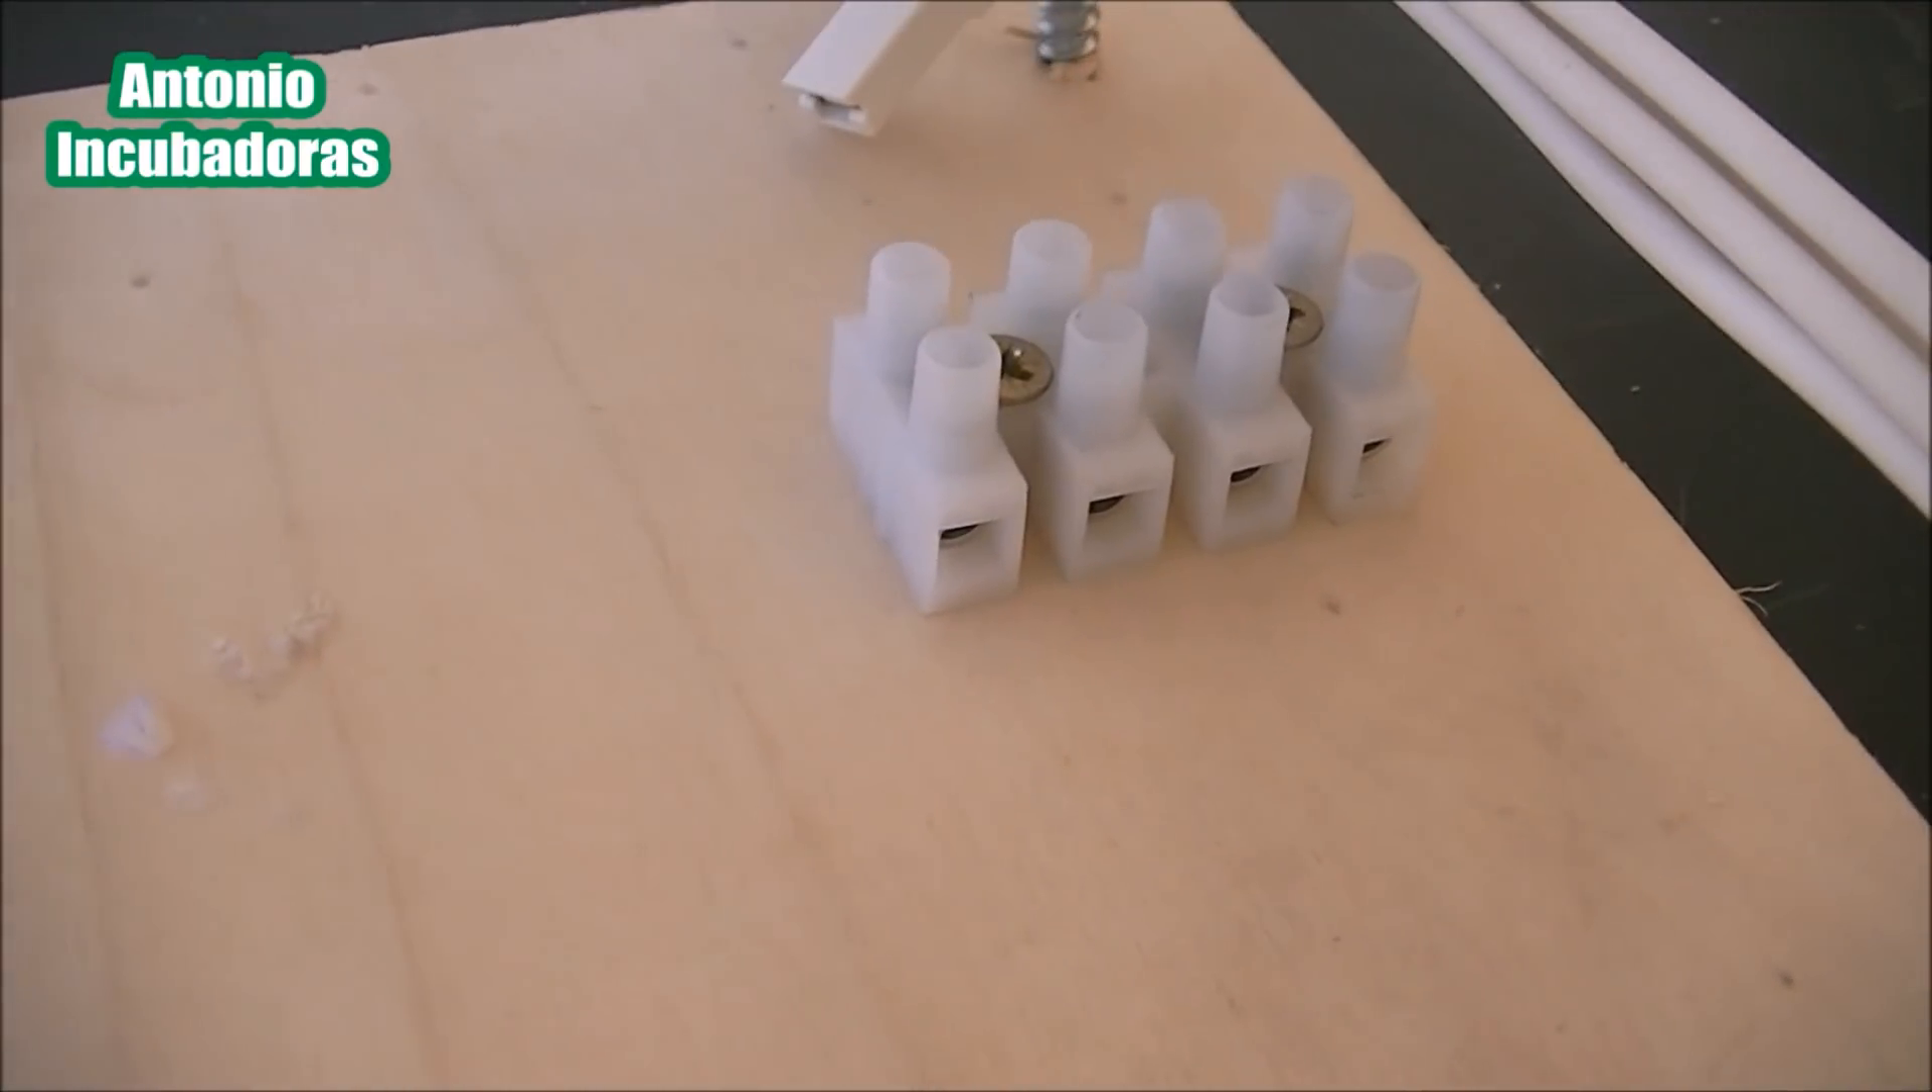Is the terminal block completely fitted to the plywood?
Yes.